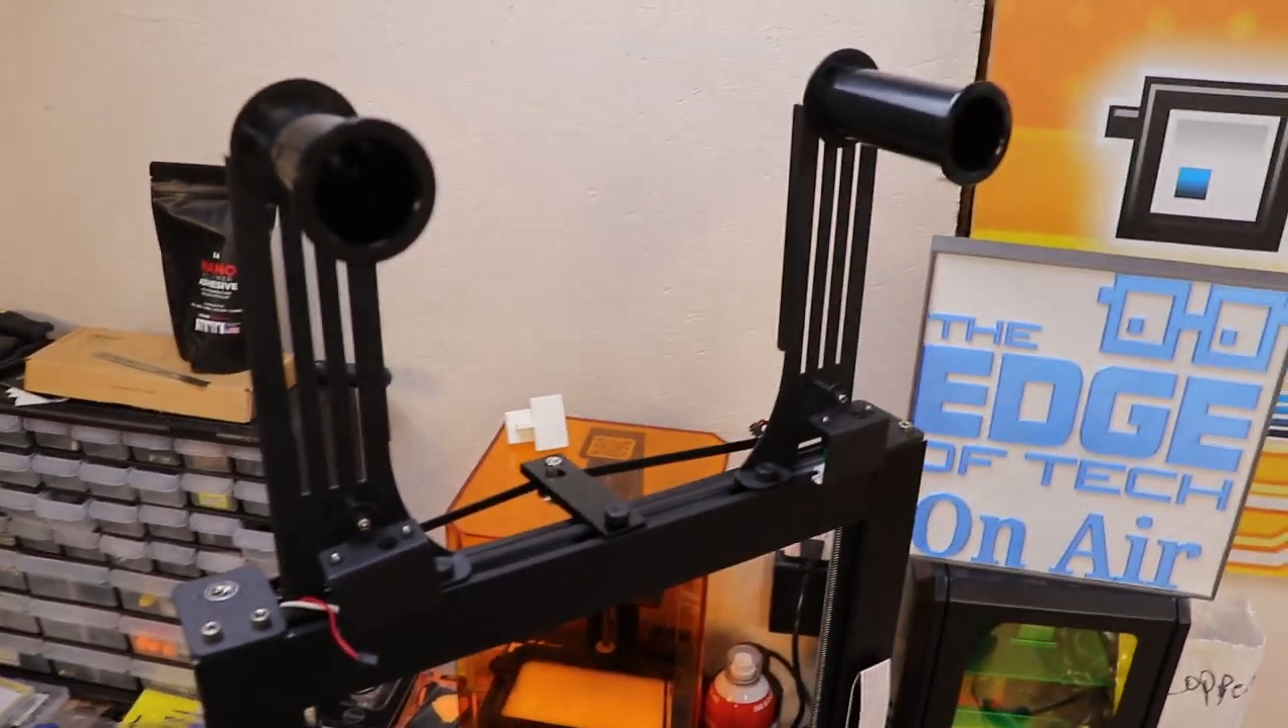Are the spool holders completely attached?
Yes.